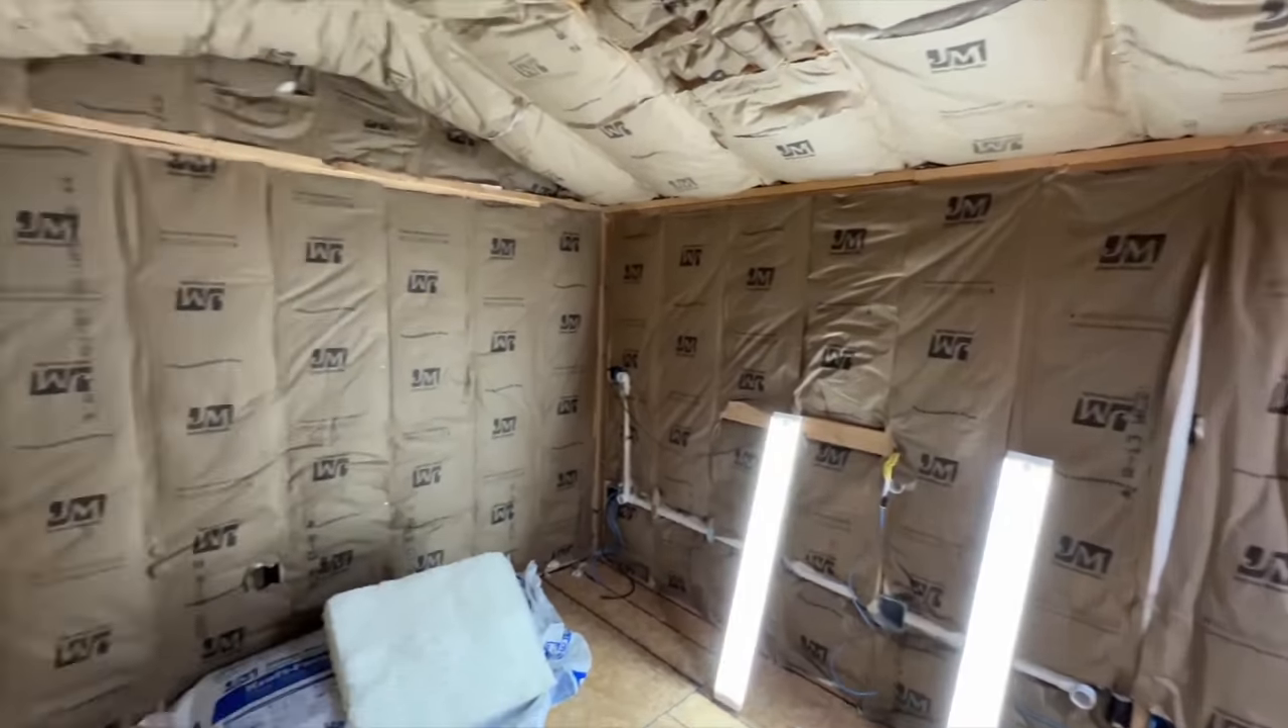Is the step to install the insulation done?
Yes.